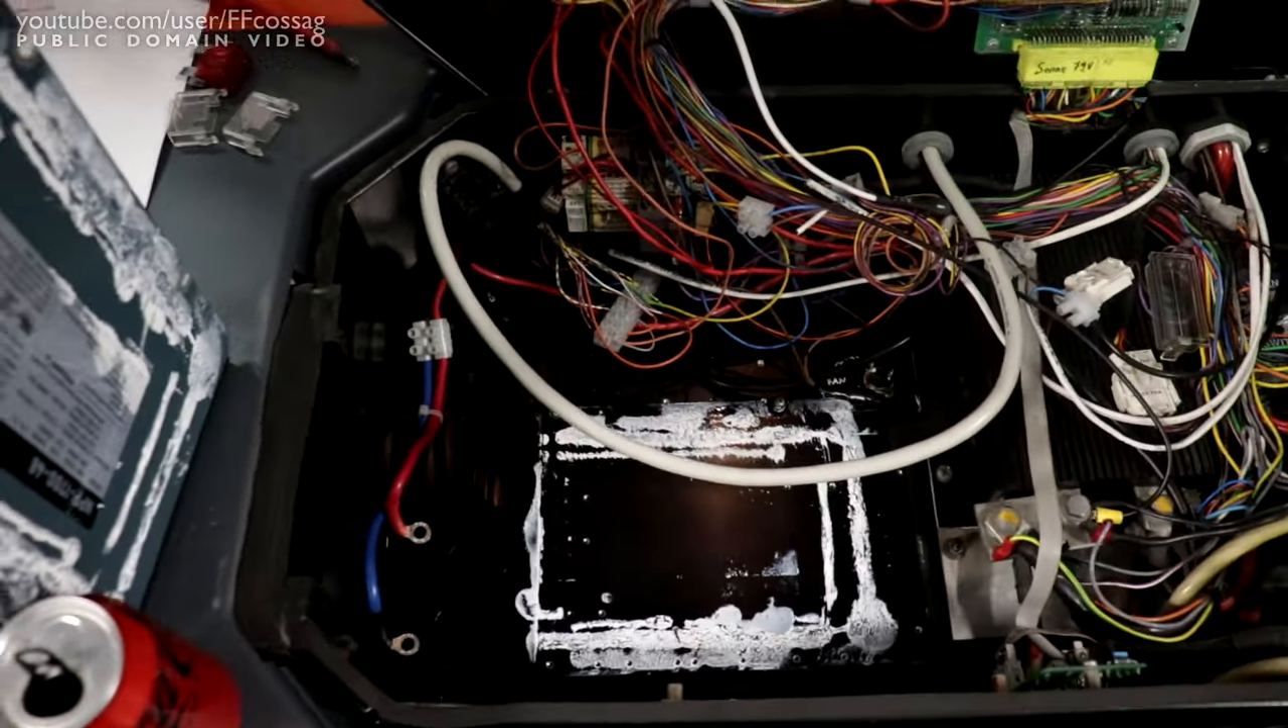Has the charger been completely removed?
Yes.